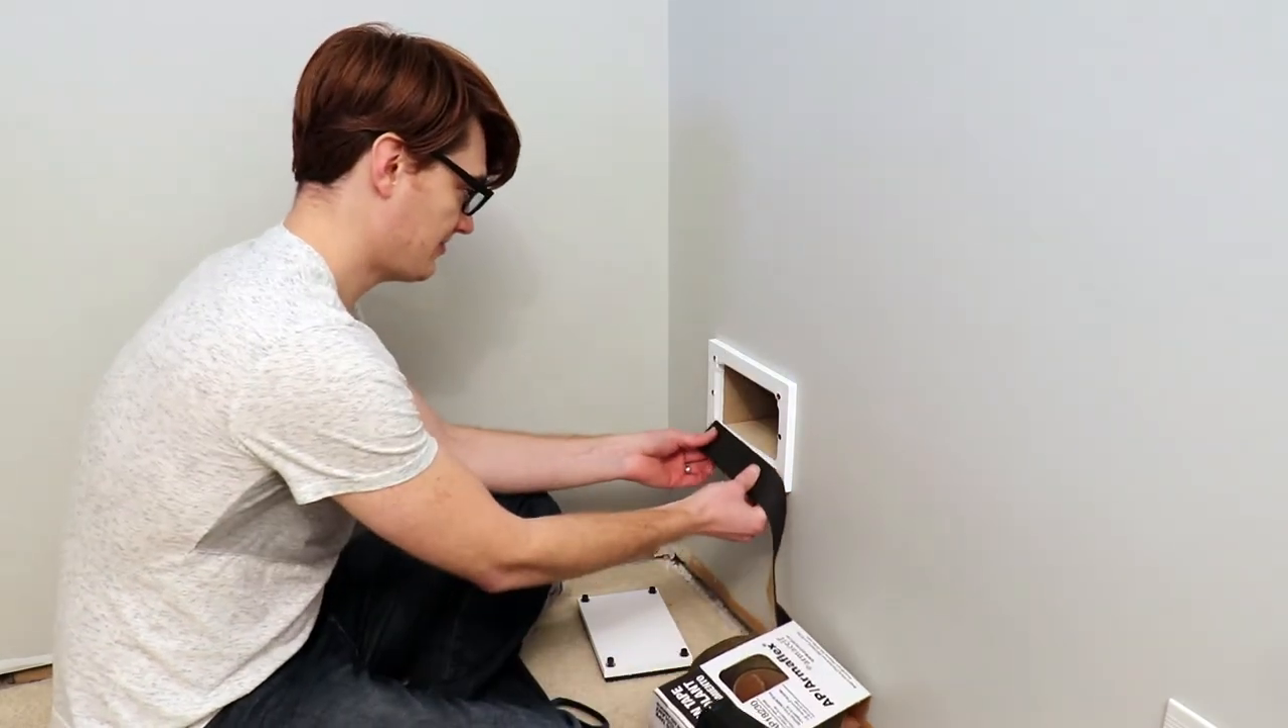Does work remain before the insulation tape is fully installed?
Yes.